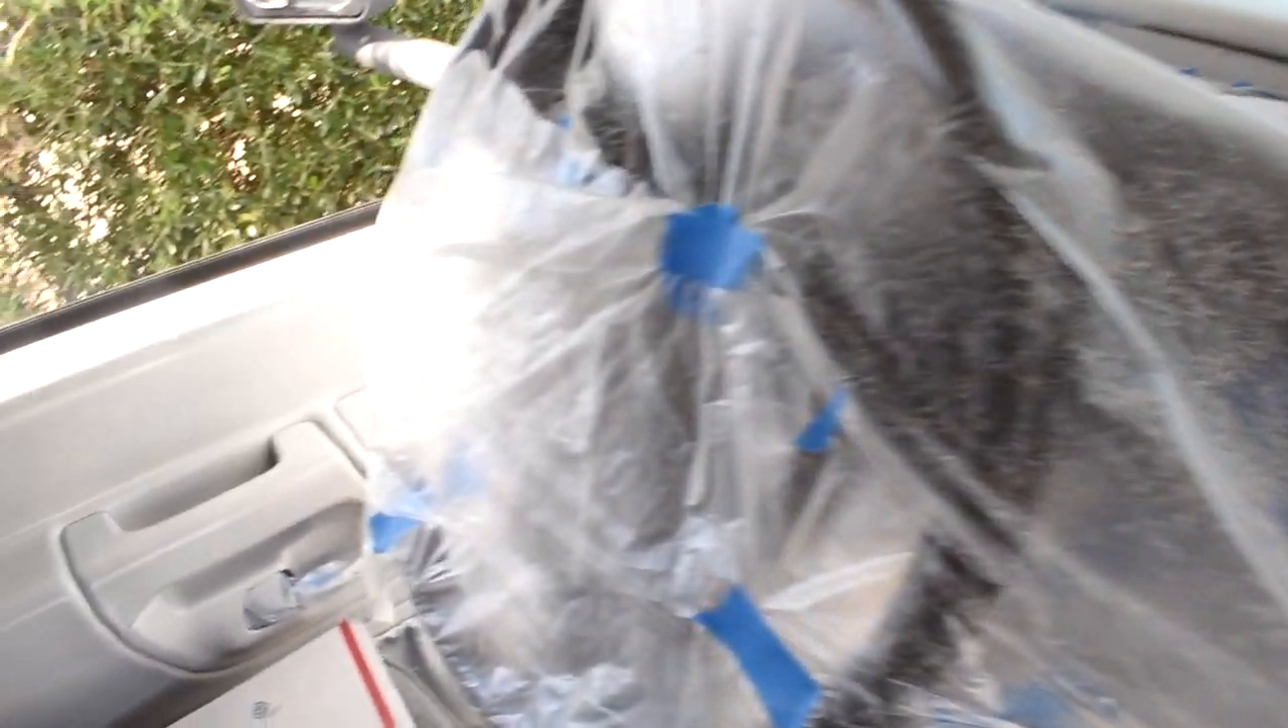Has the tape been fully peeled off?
No.